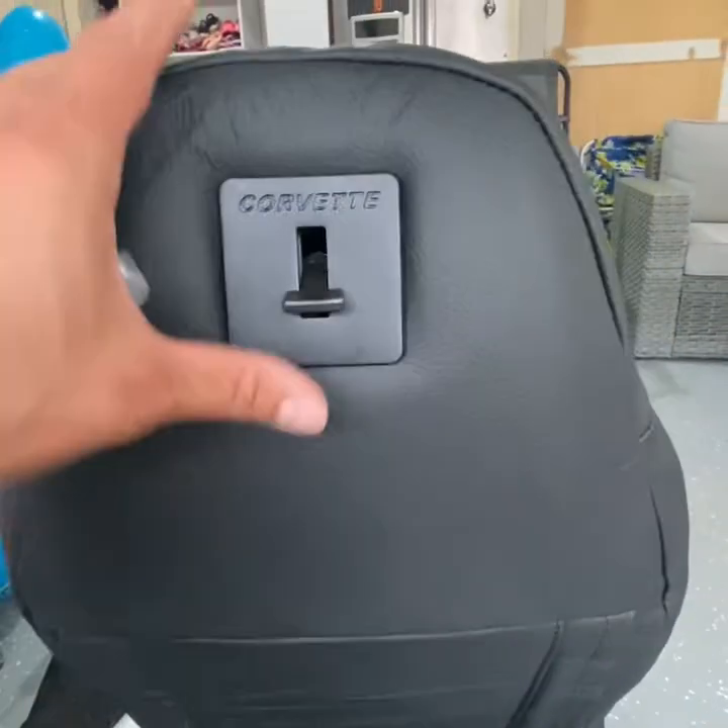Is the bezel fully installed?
Yes.